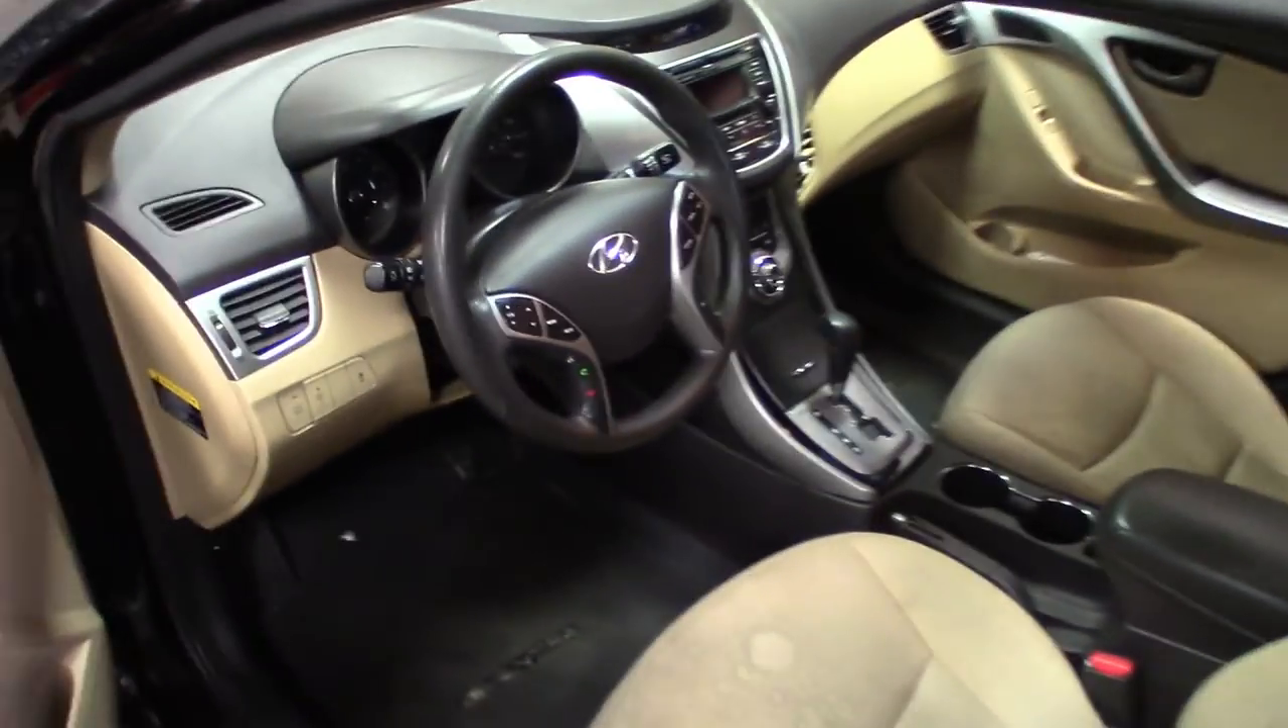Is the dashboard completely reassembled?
Yes.